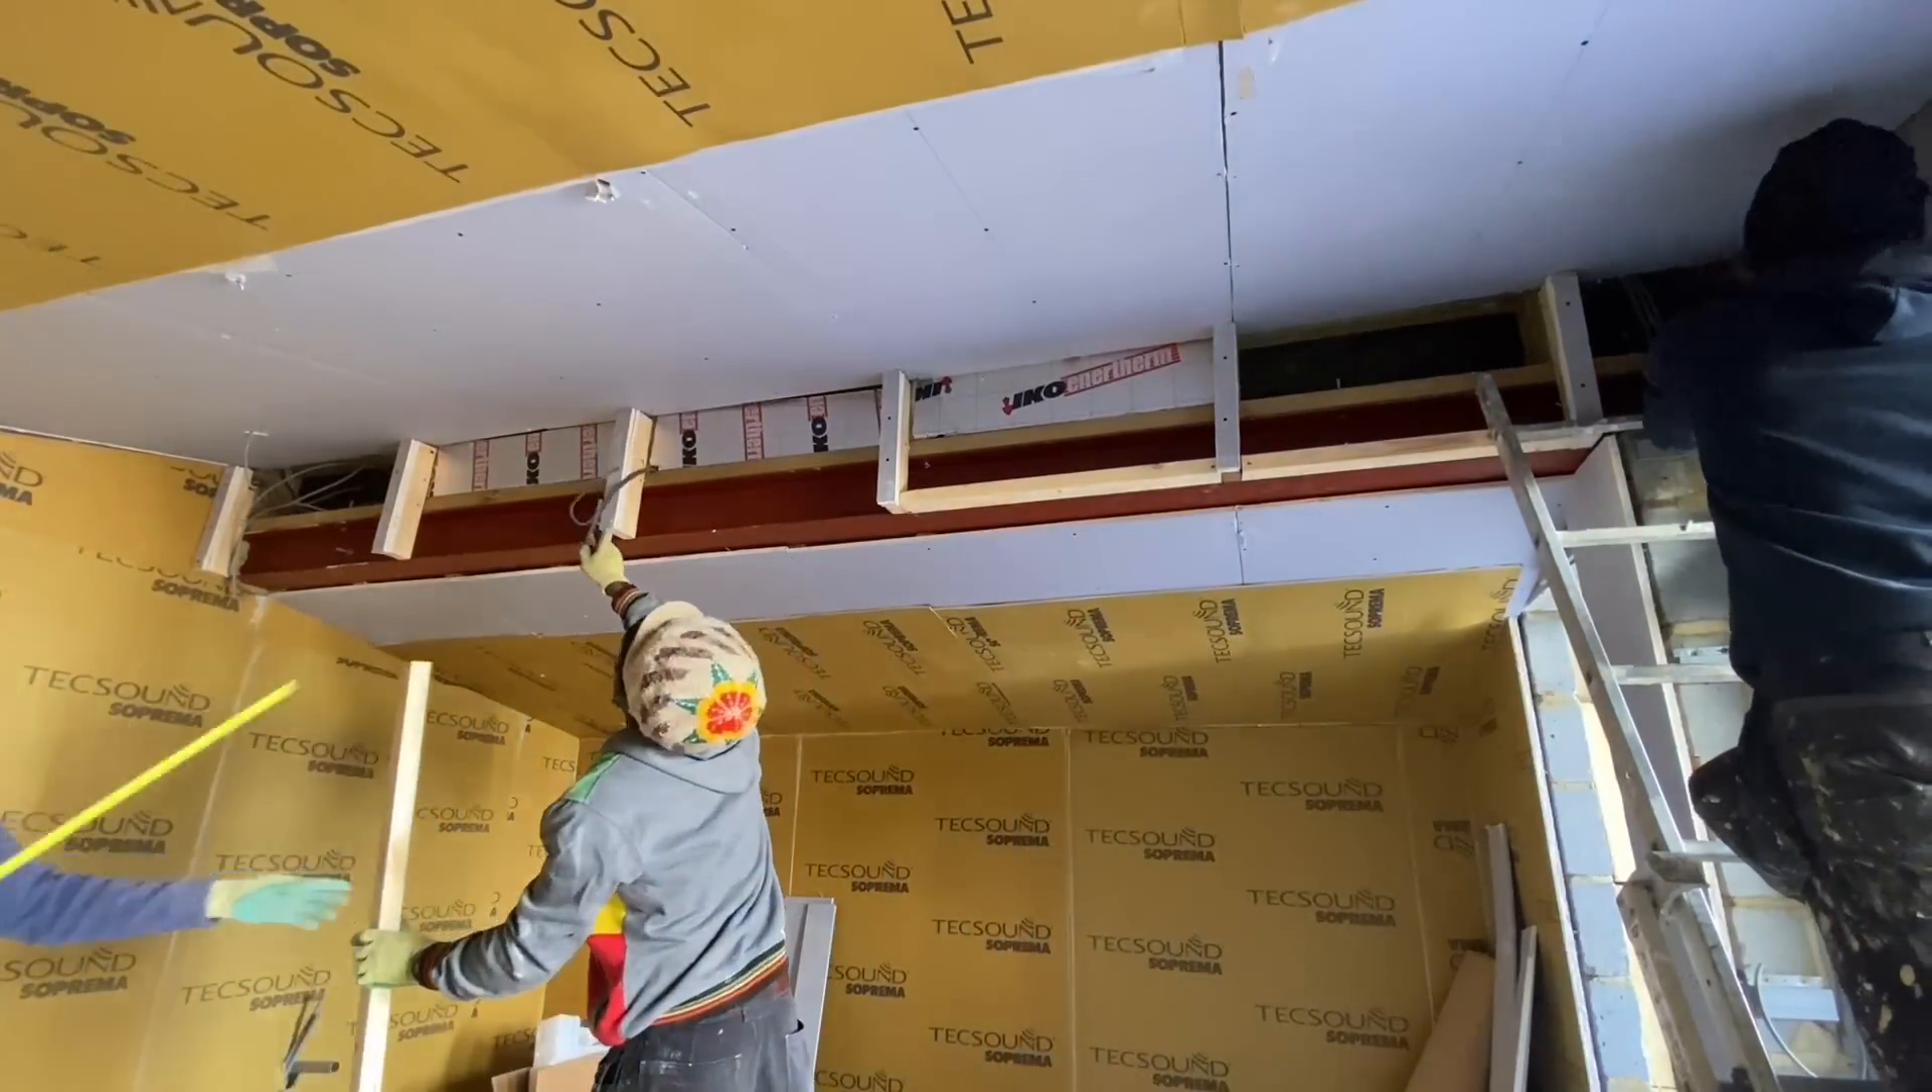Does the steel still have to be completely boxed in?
Yes.